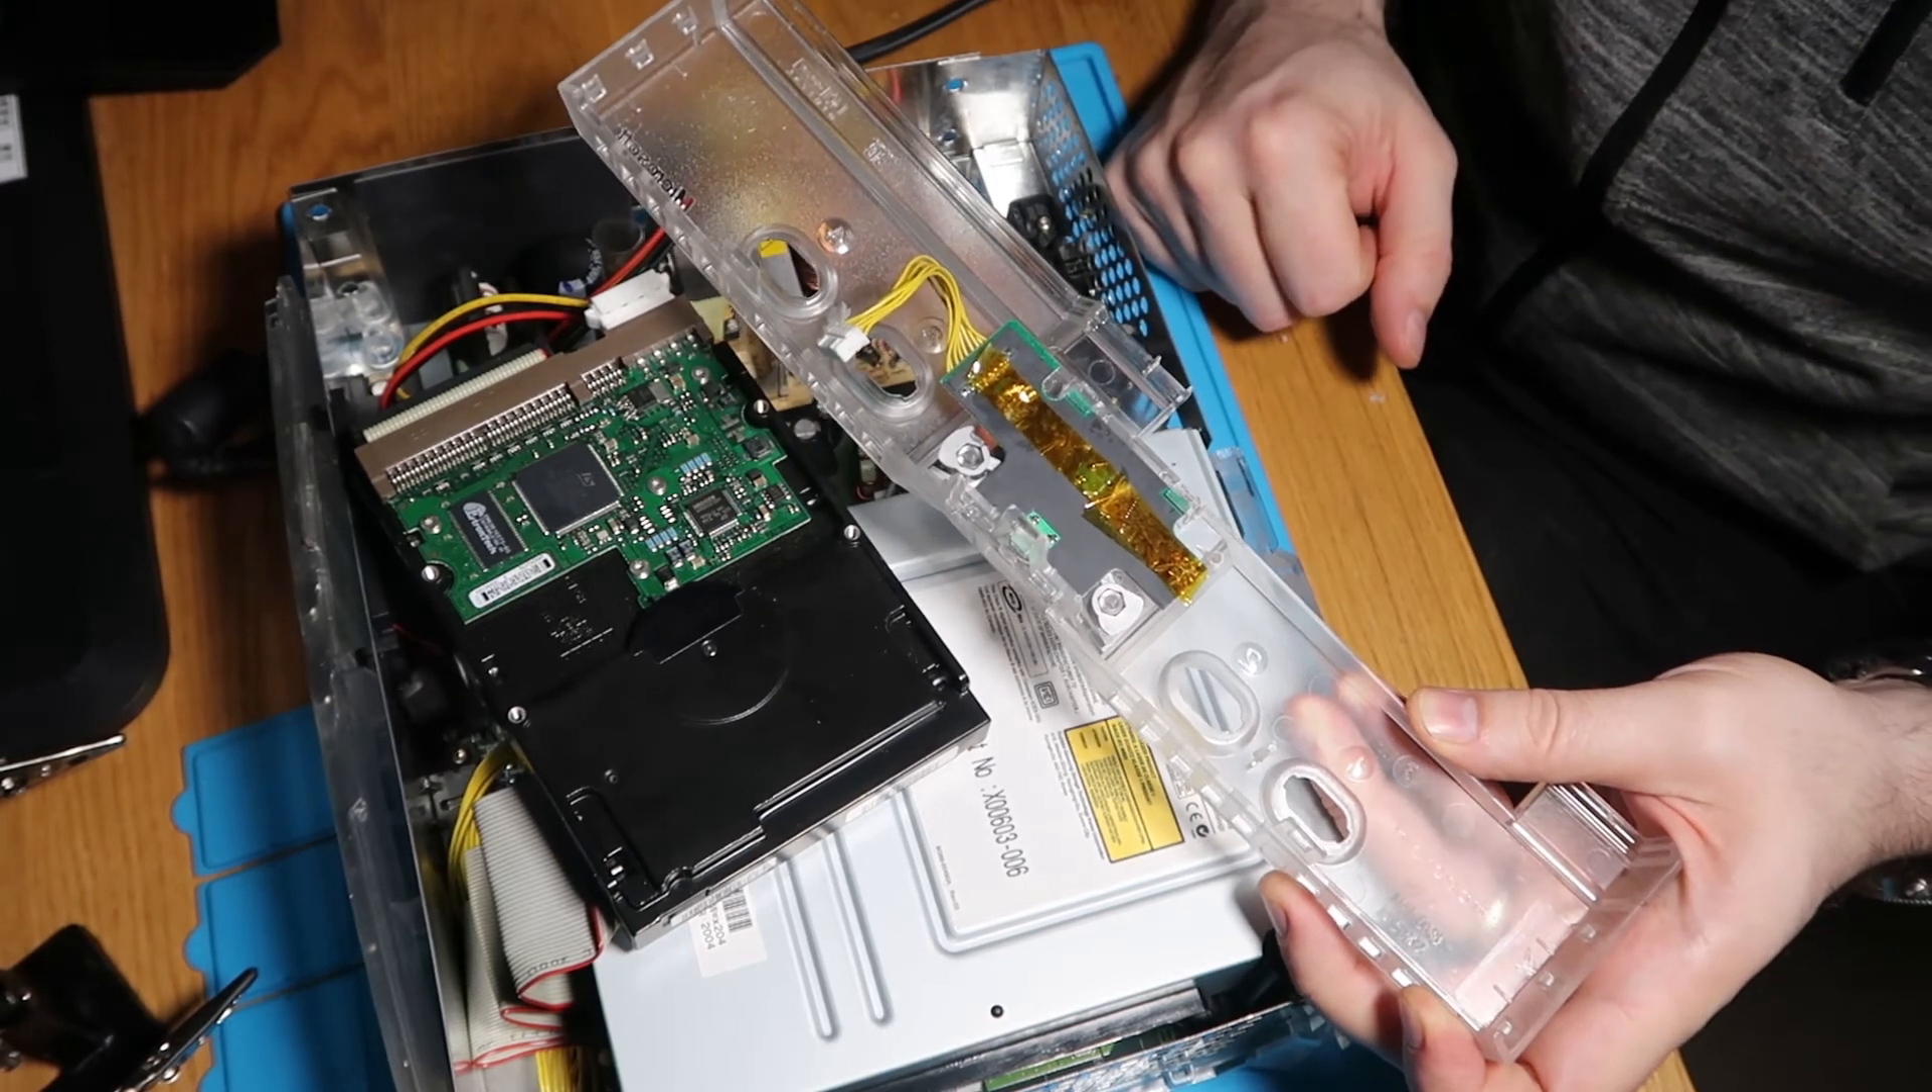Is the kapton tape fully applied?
Yes.